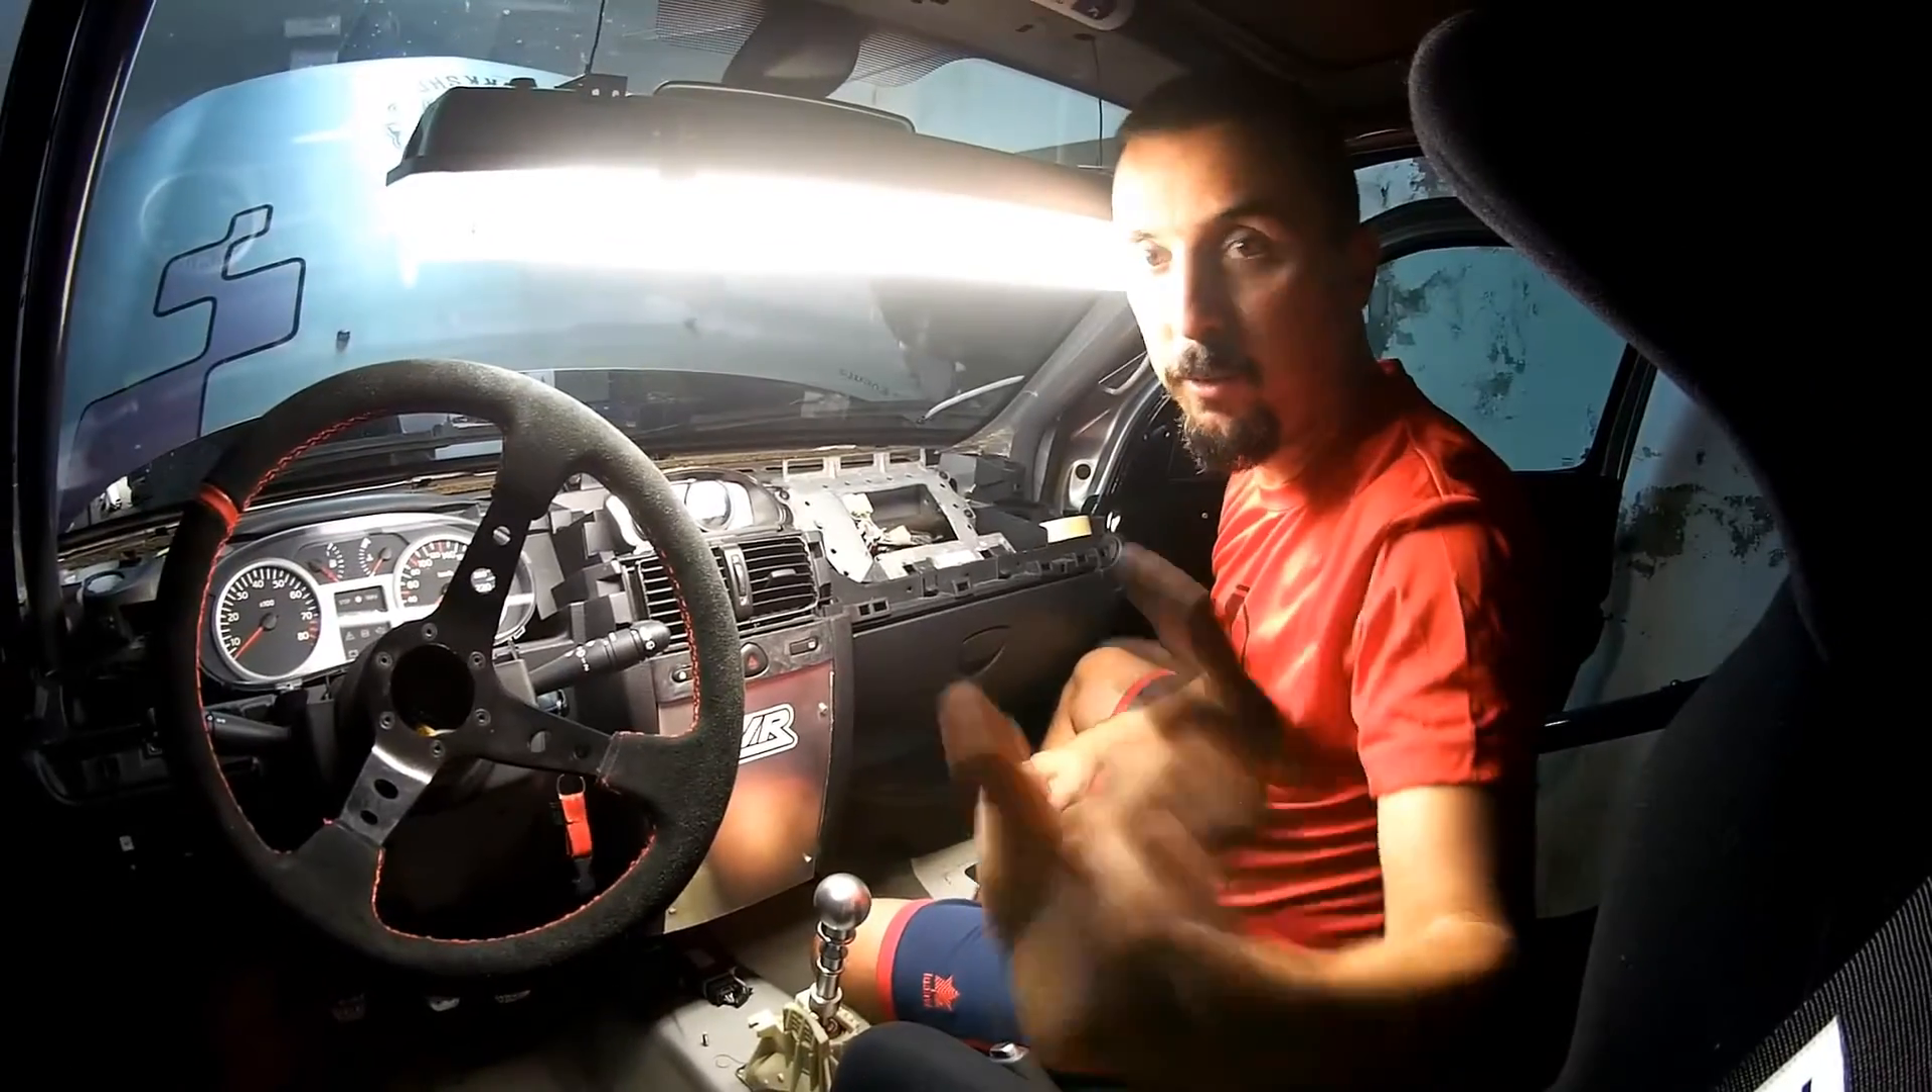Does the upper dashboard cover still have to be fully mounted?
Yes.